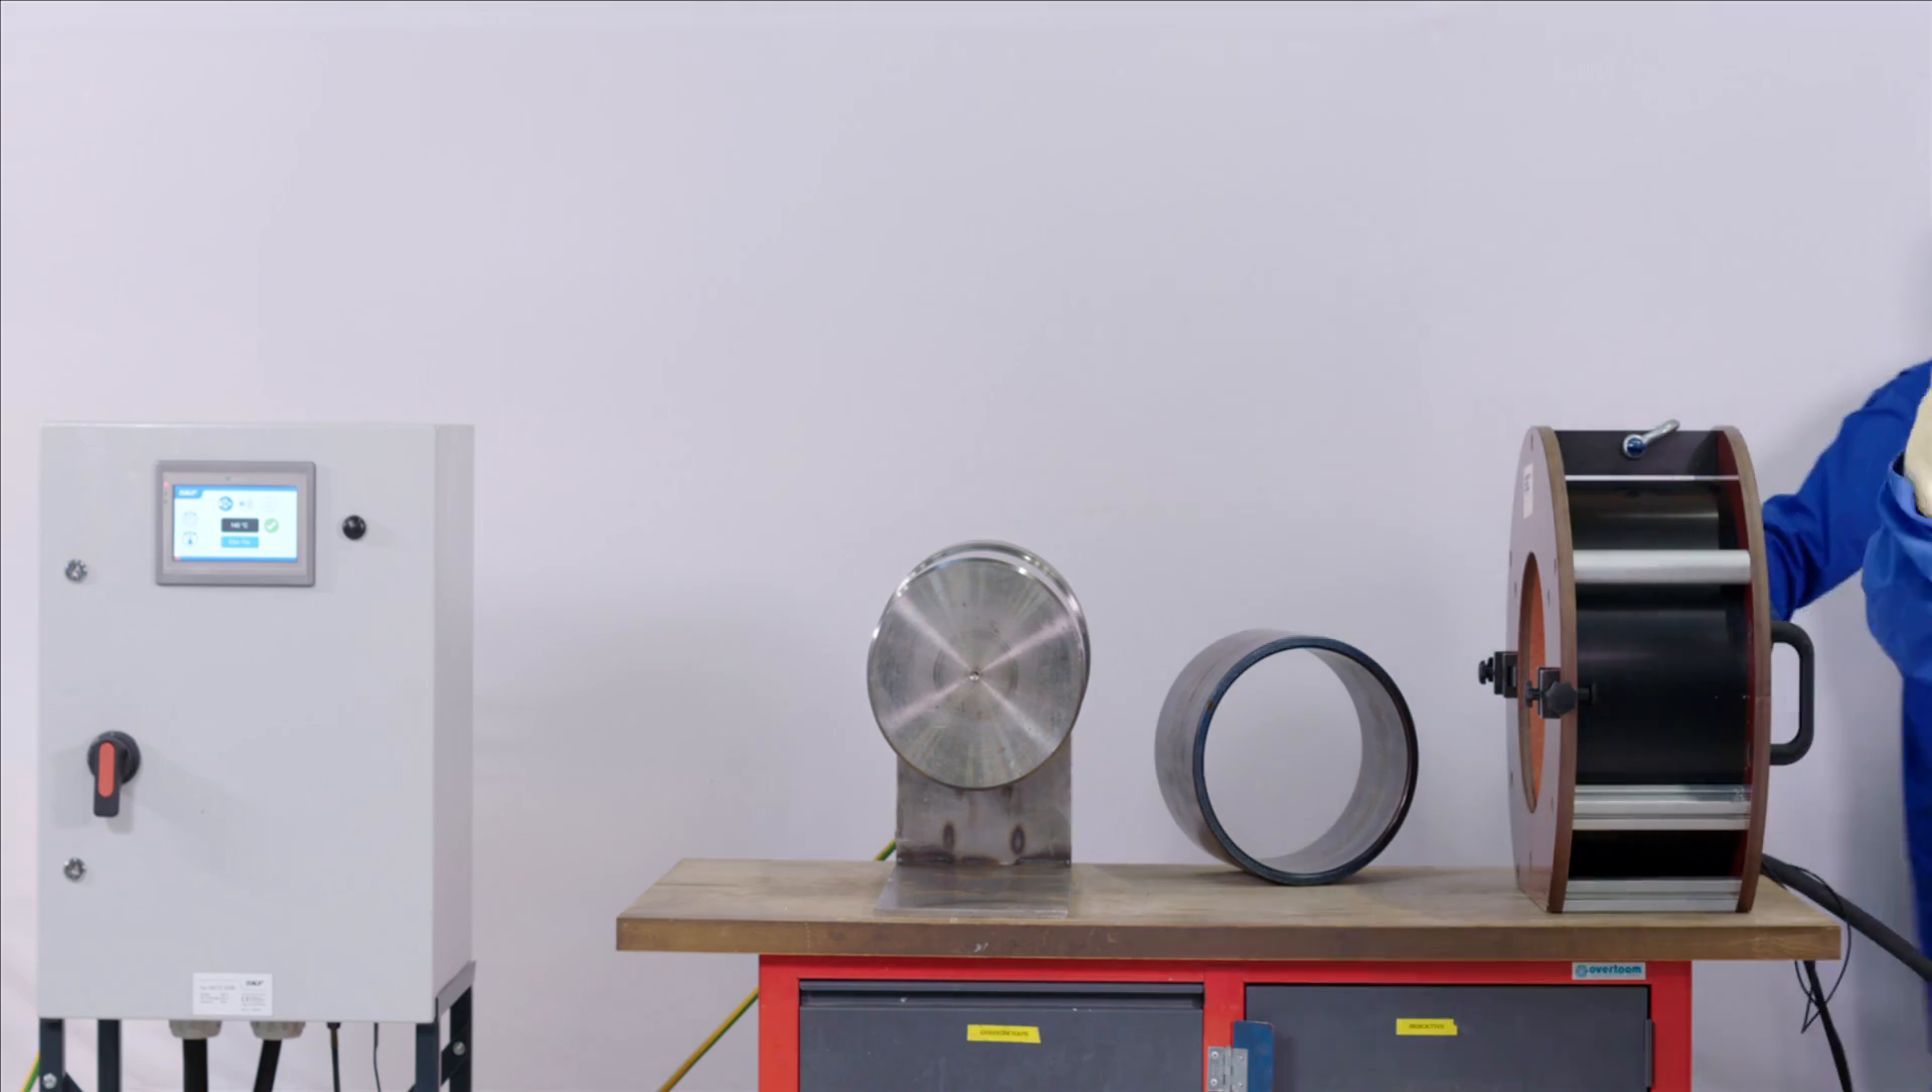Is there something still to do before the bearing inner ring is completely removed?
No.